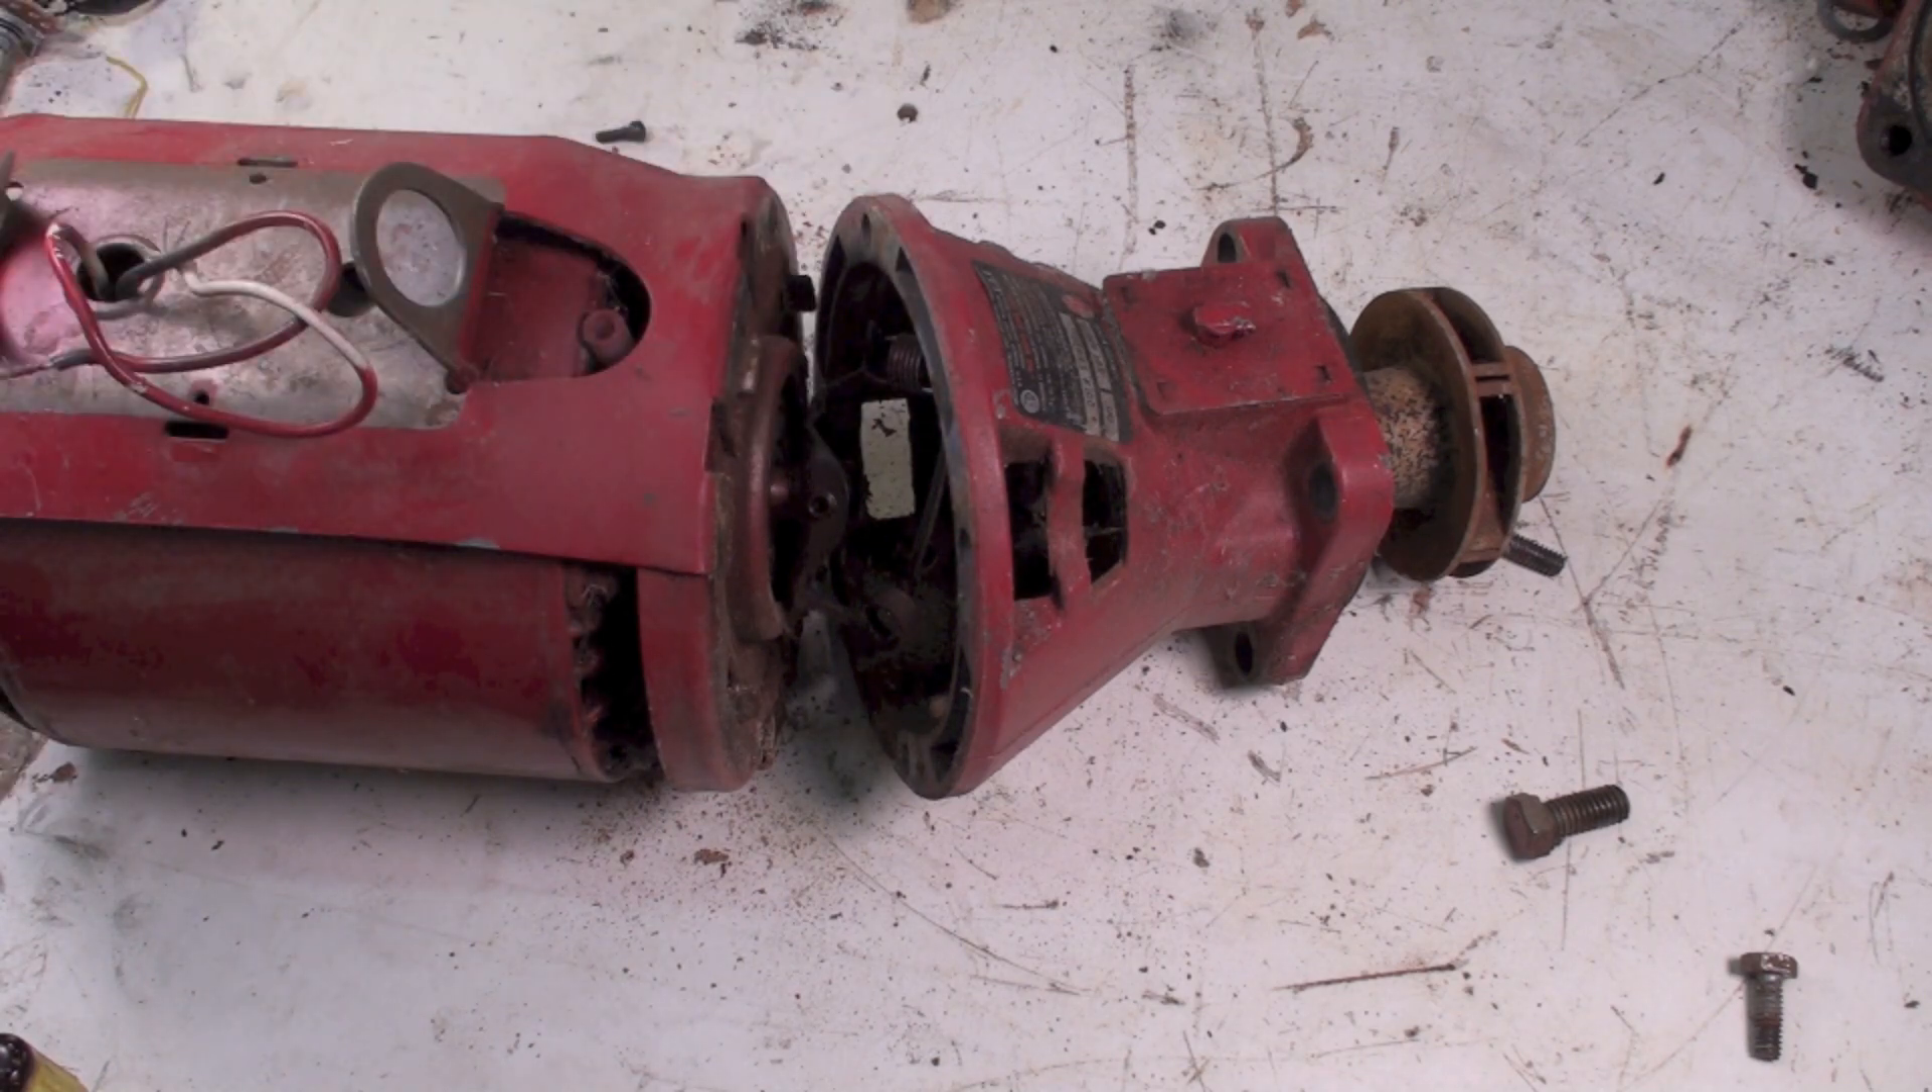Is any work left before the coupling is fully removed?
Yes.